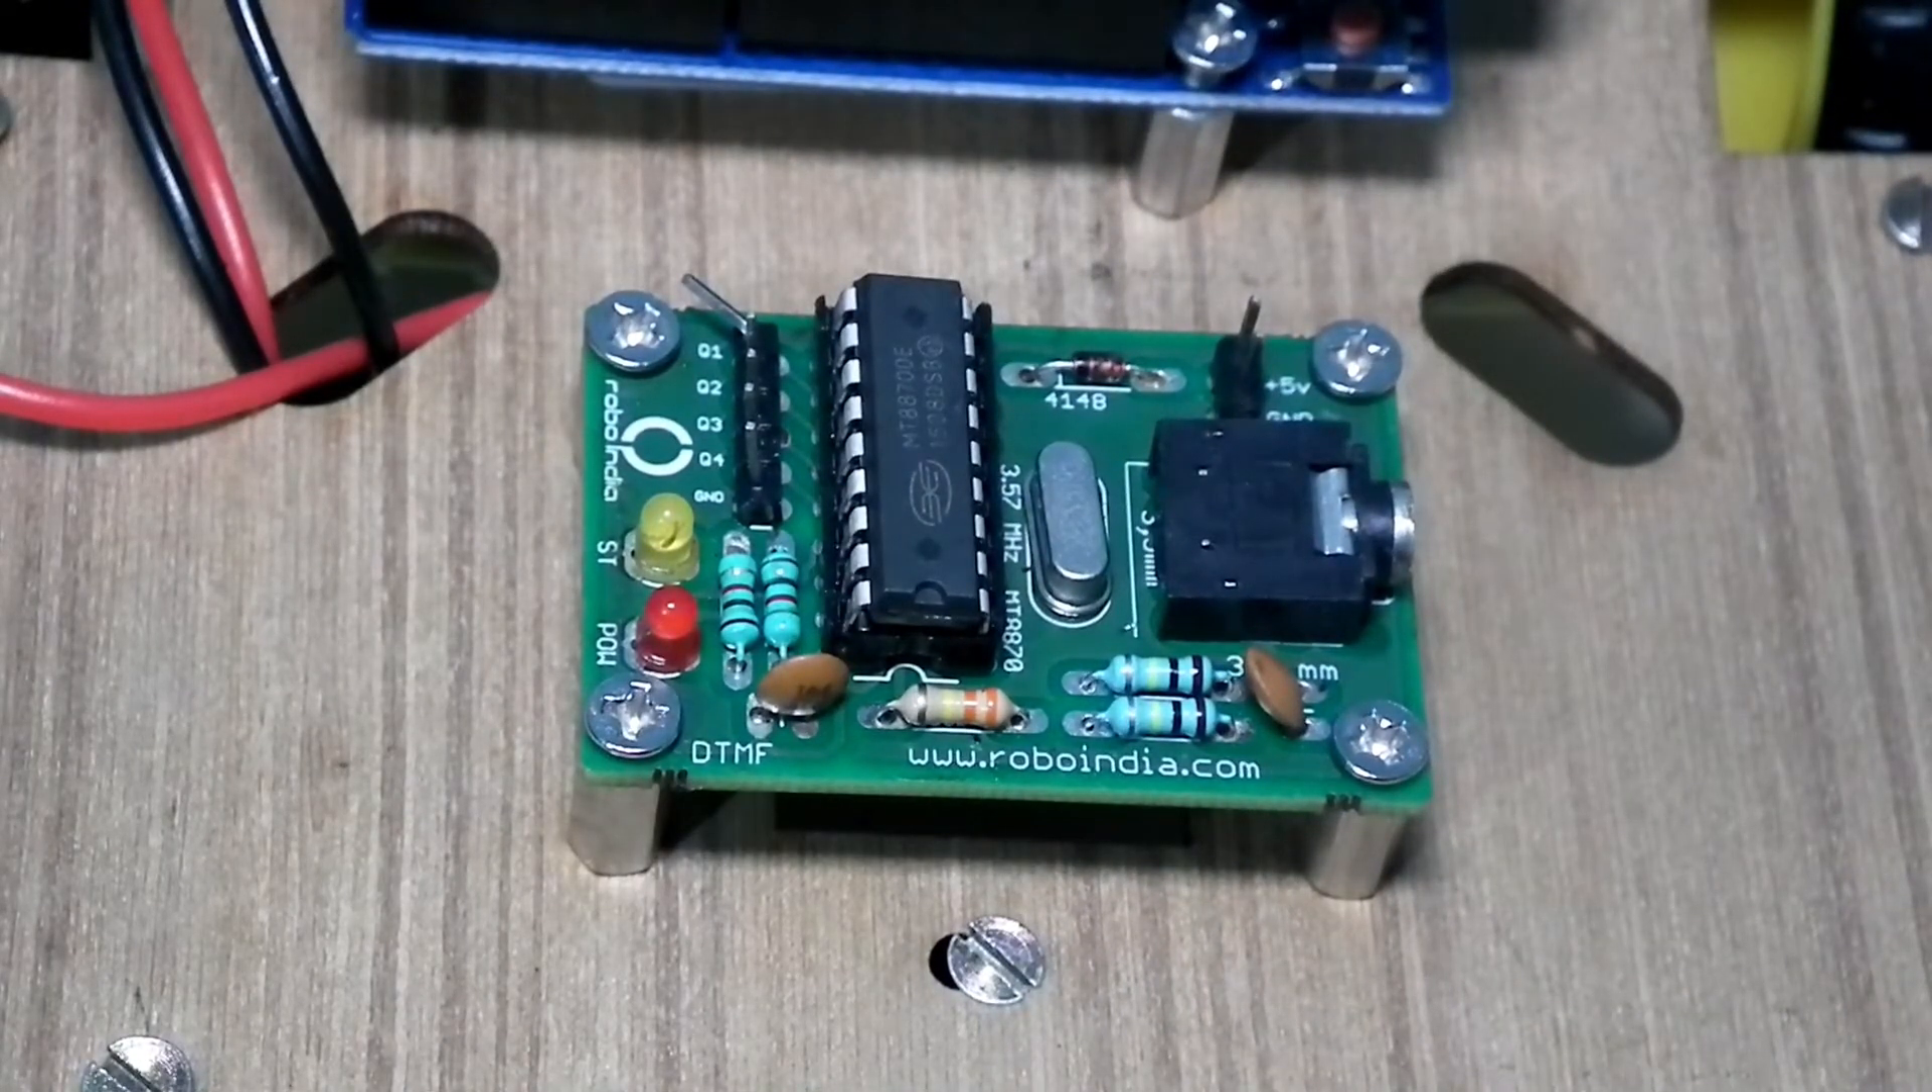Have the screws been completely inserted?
Yes.